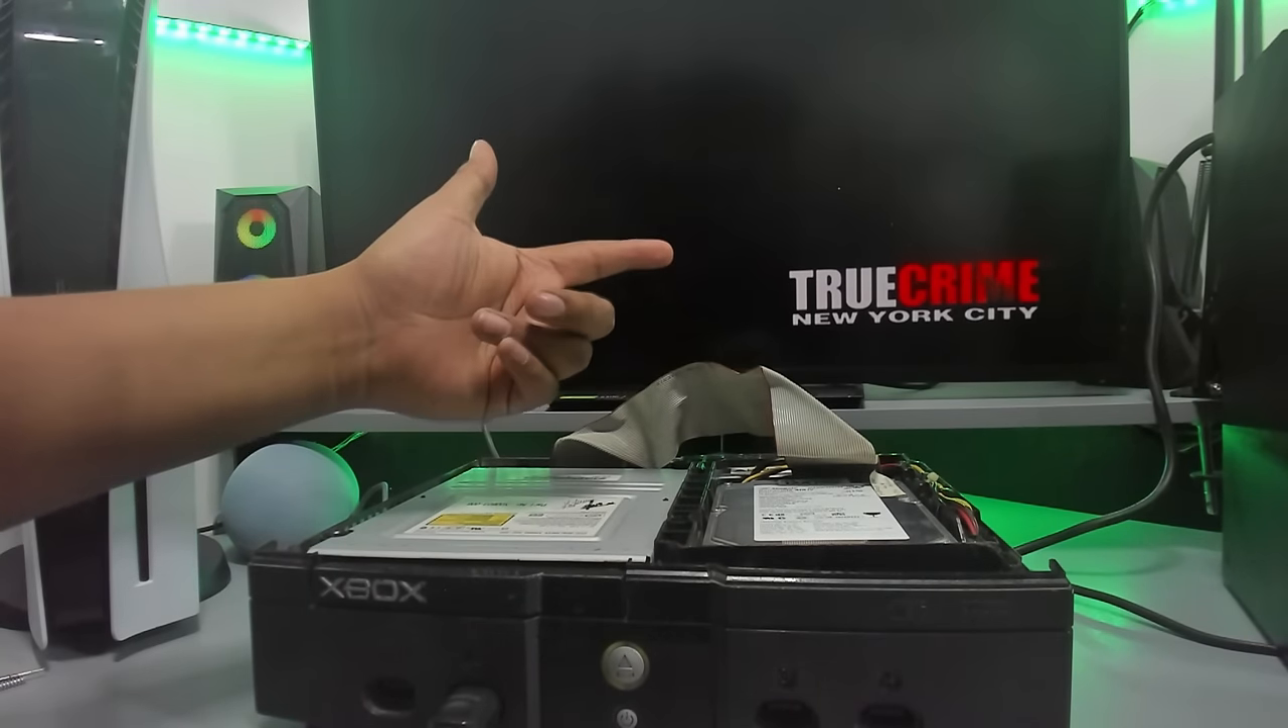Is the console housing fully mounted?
No.